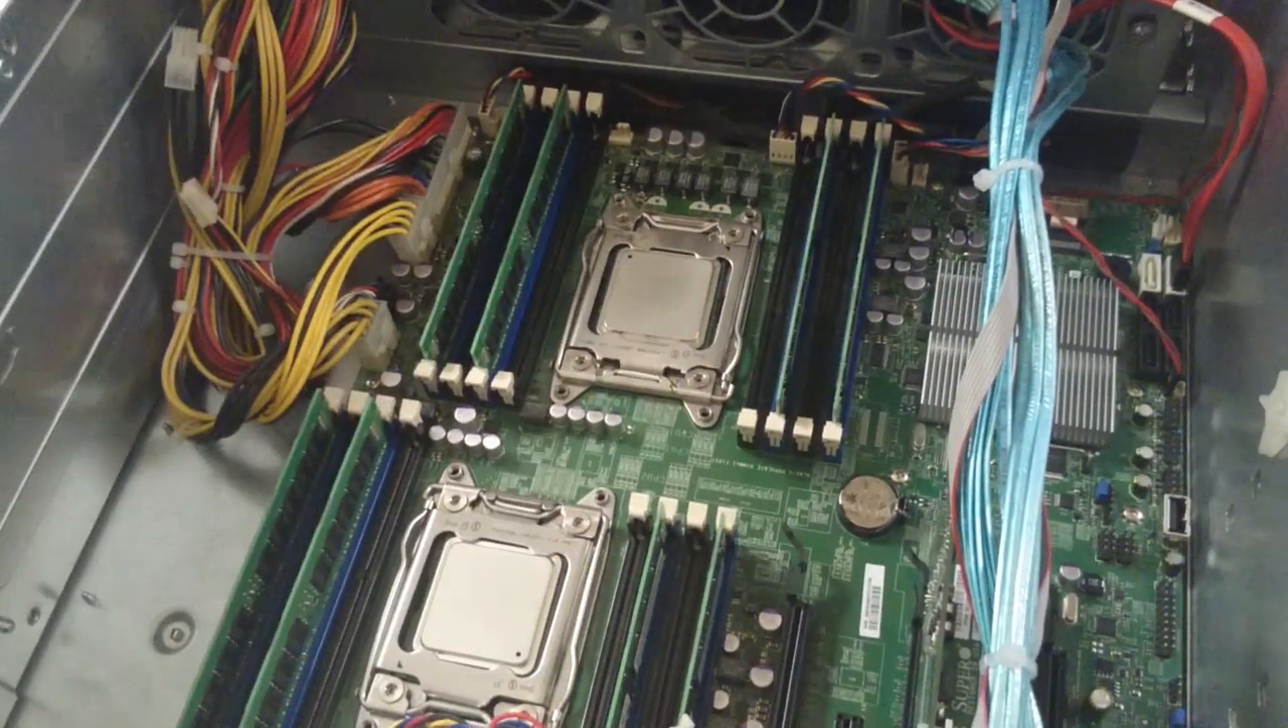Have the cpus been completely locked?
Yes.